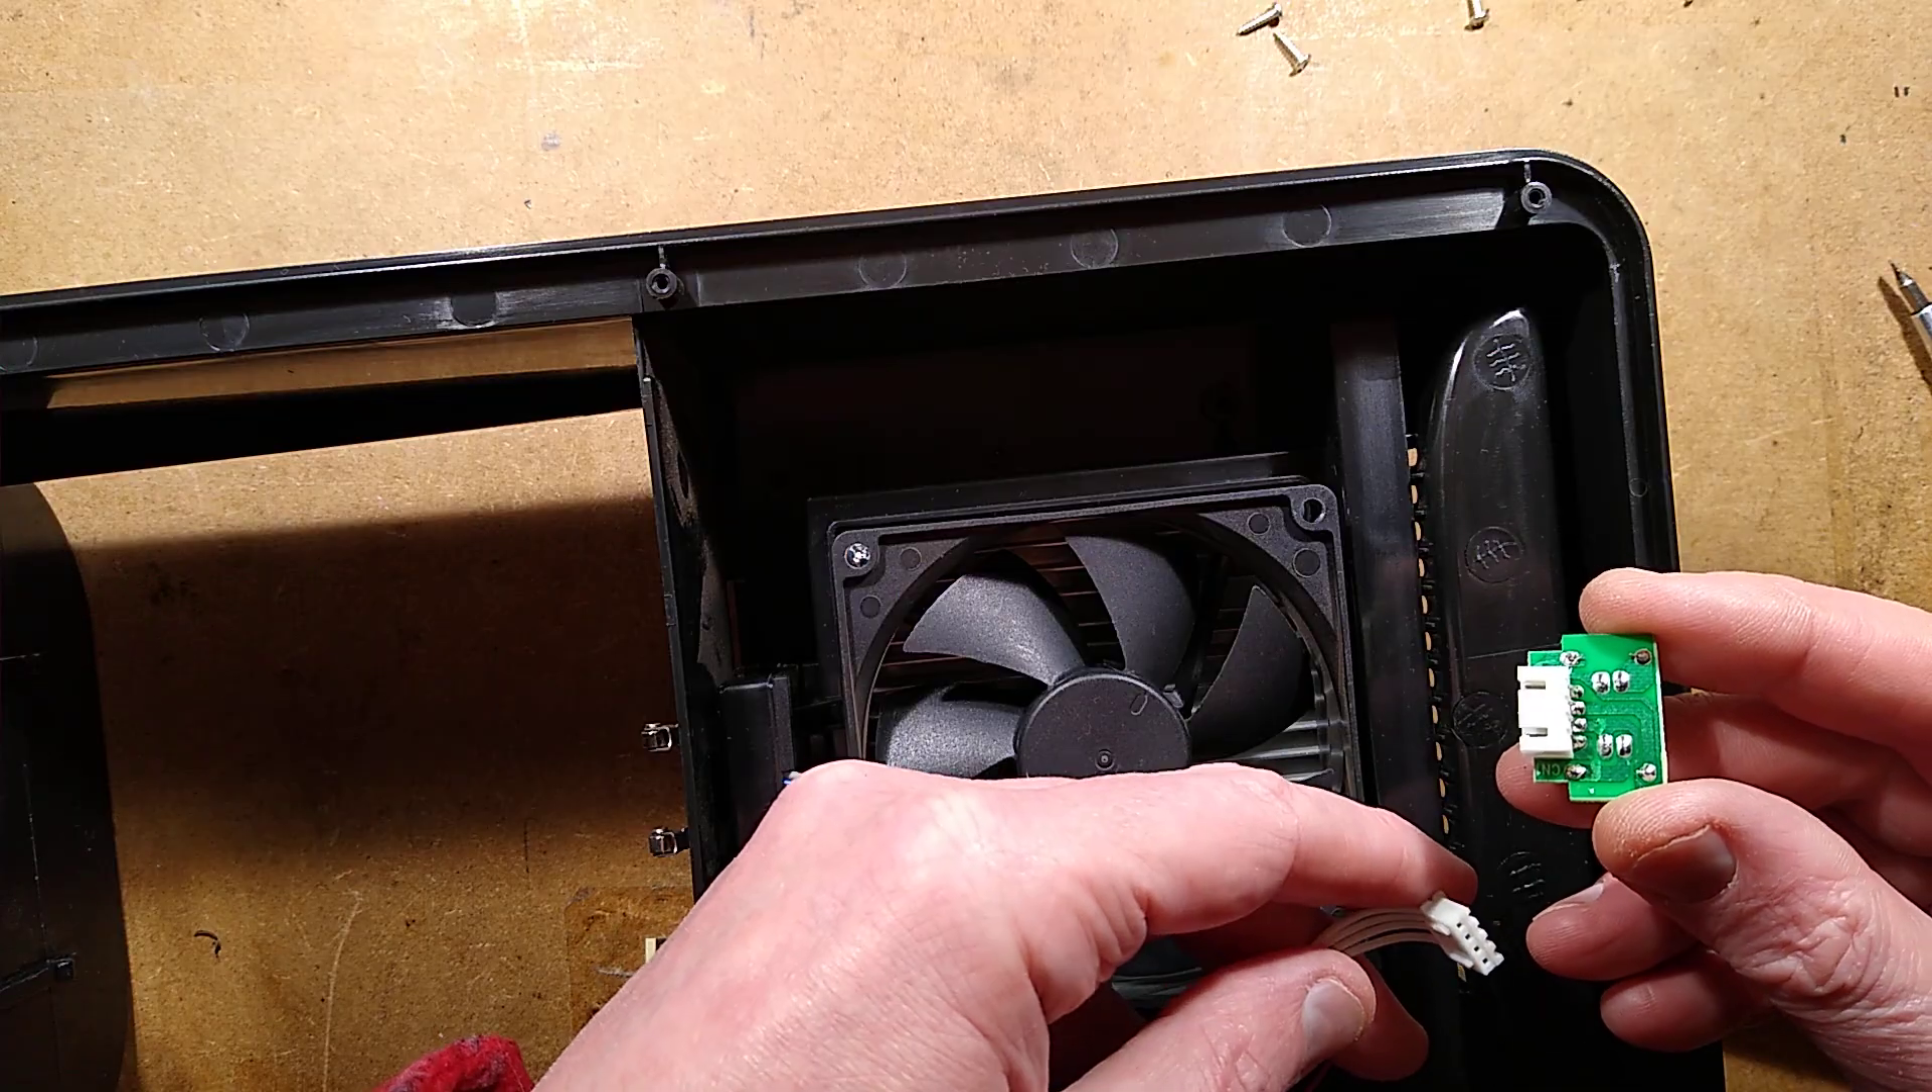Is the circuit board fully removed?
Yes.